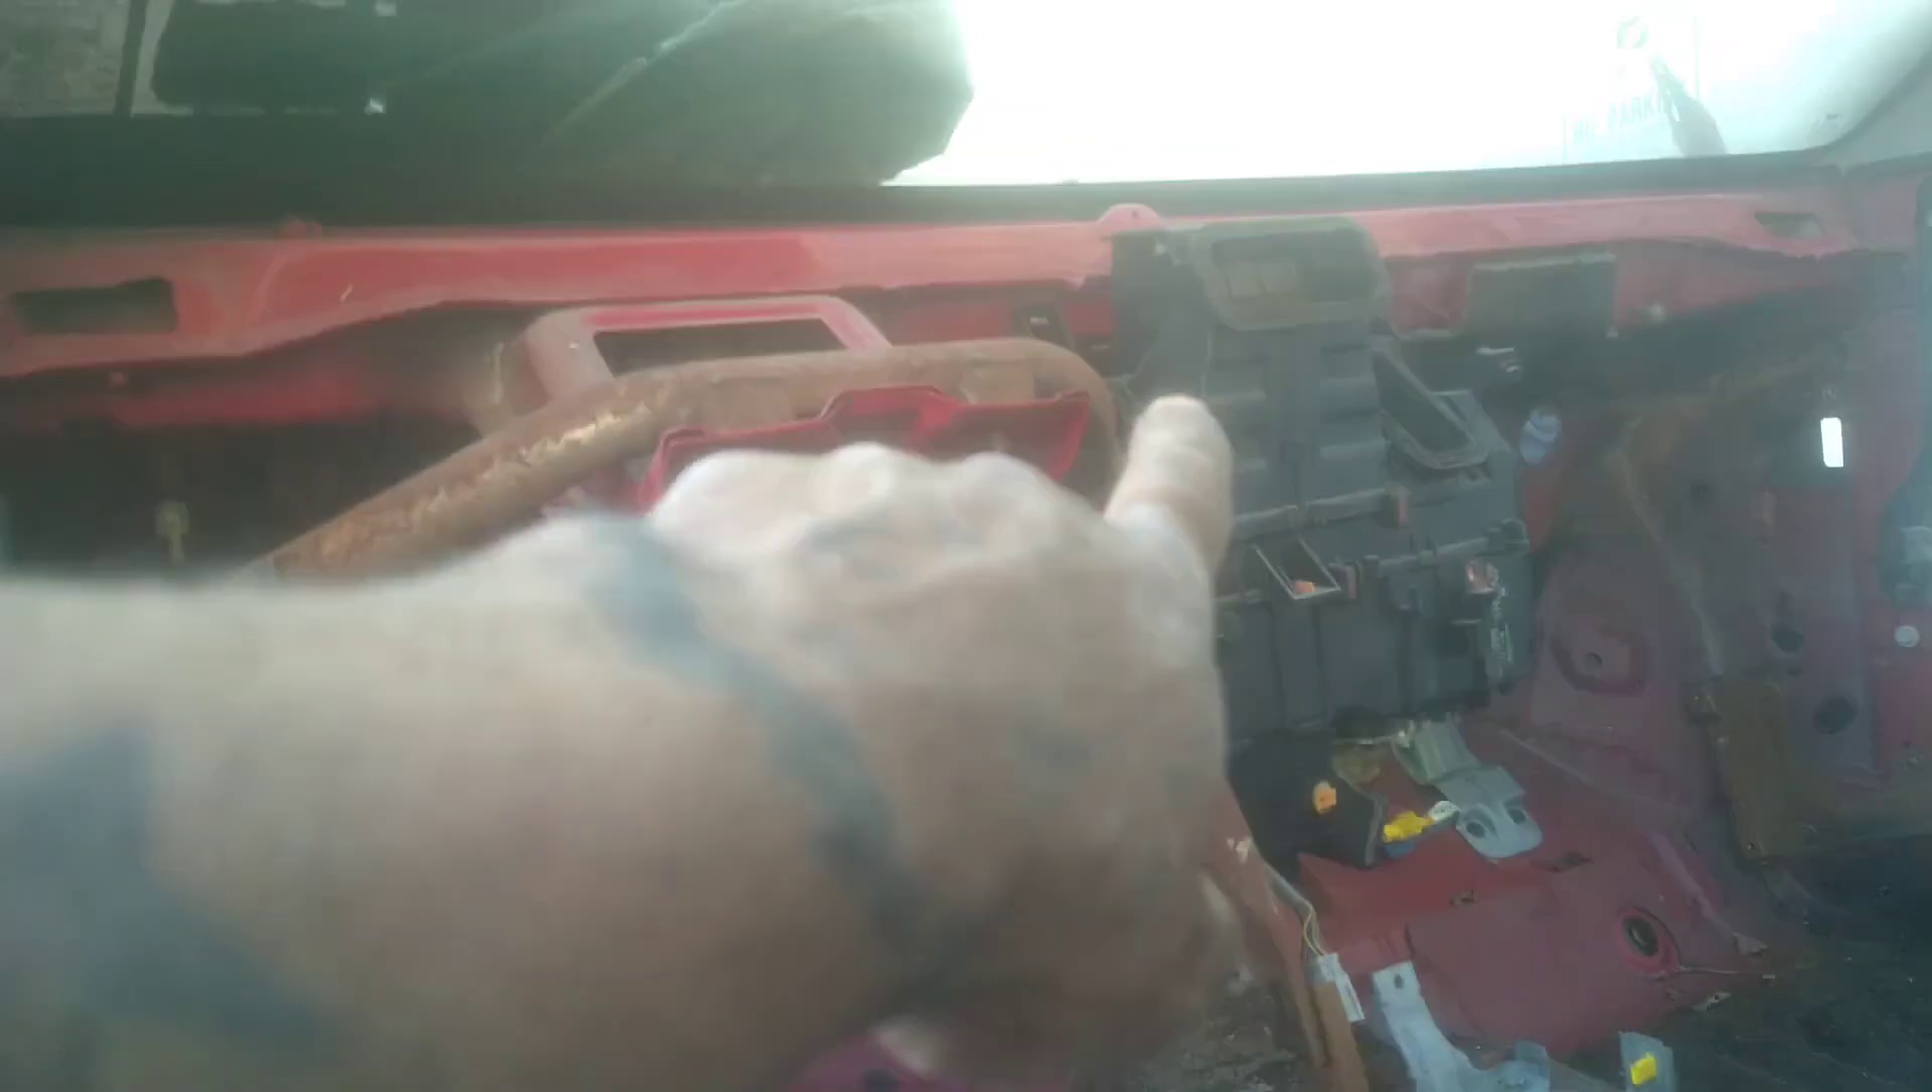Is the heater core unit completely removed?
No.